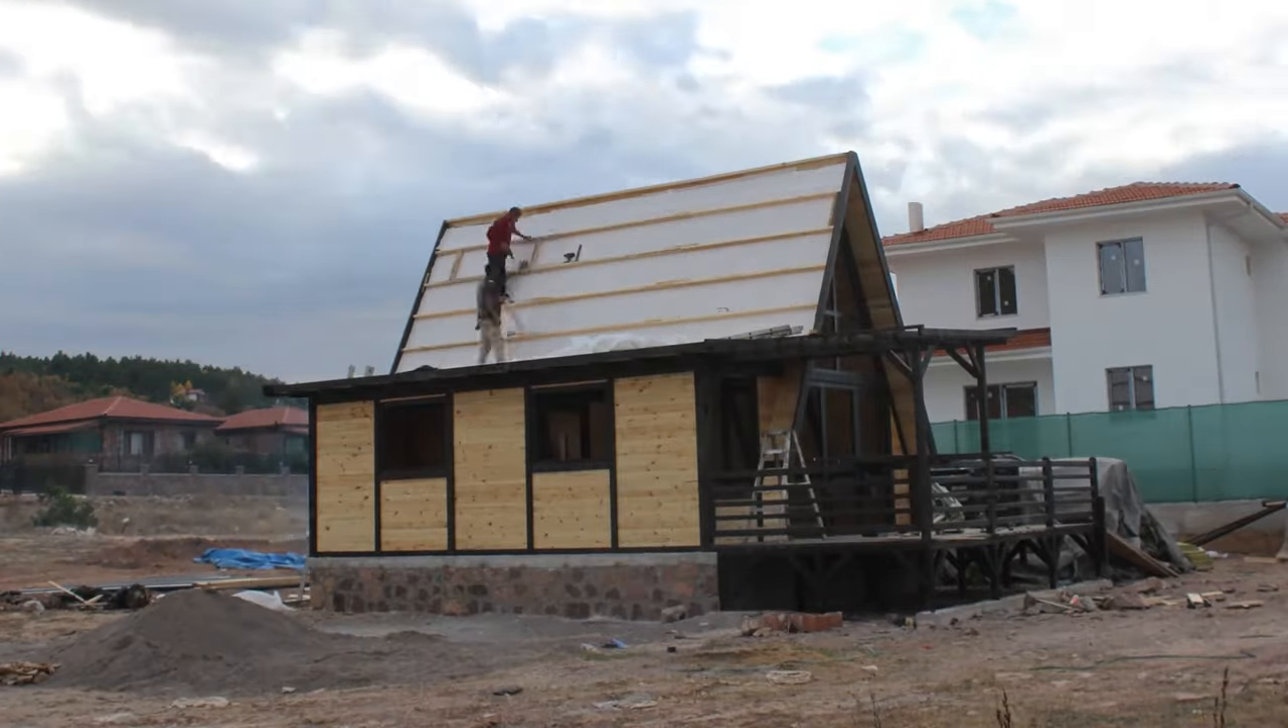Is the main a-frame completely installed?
Yes.